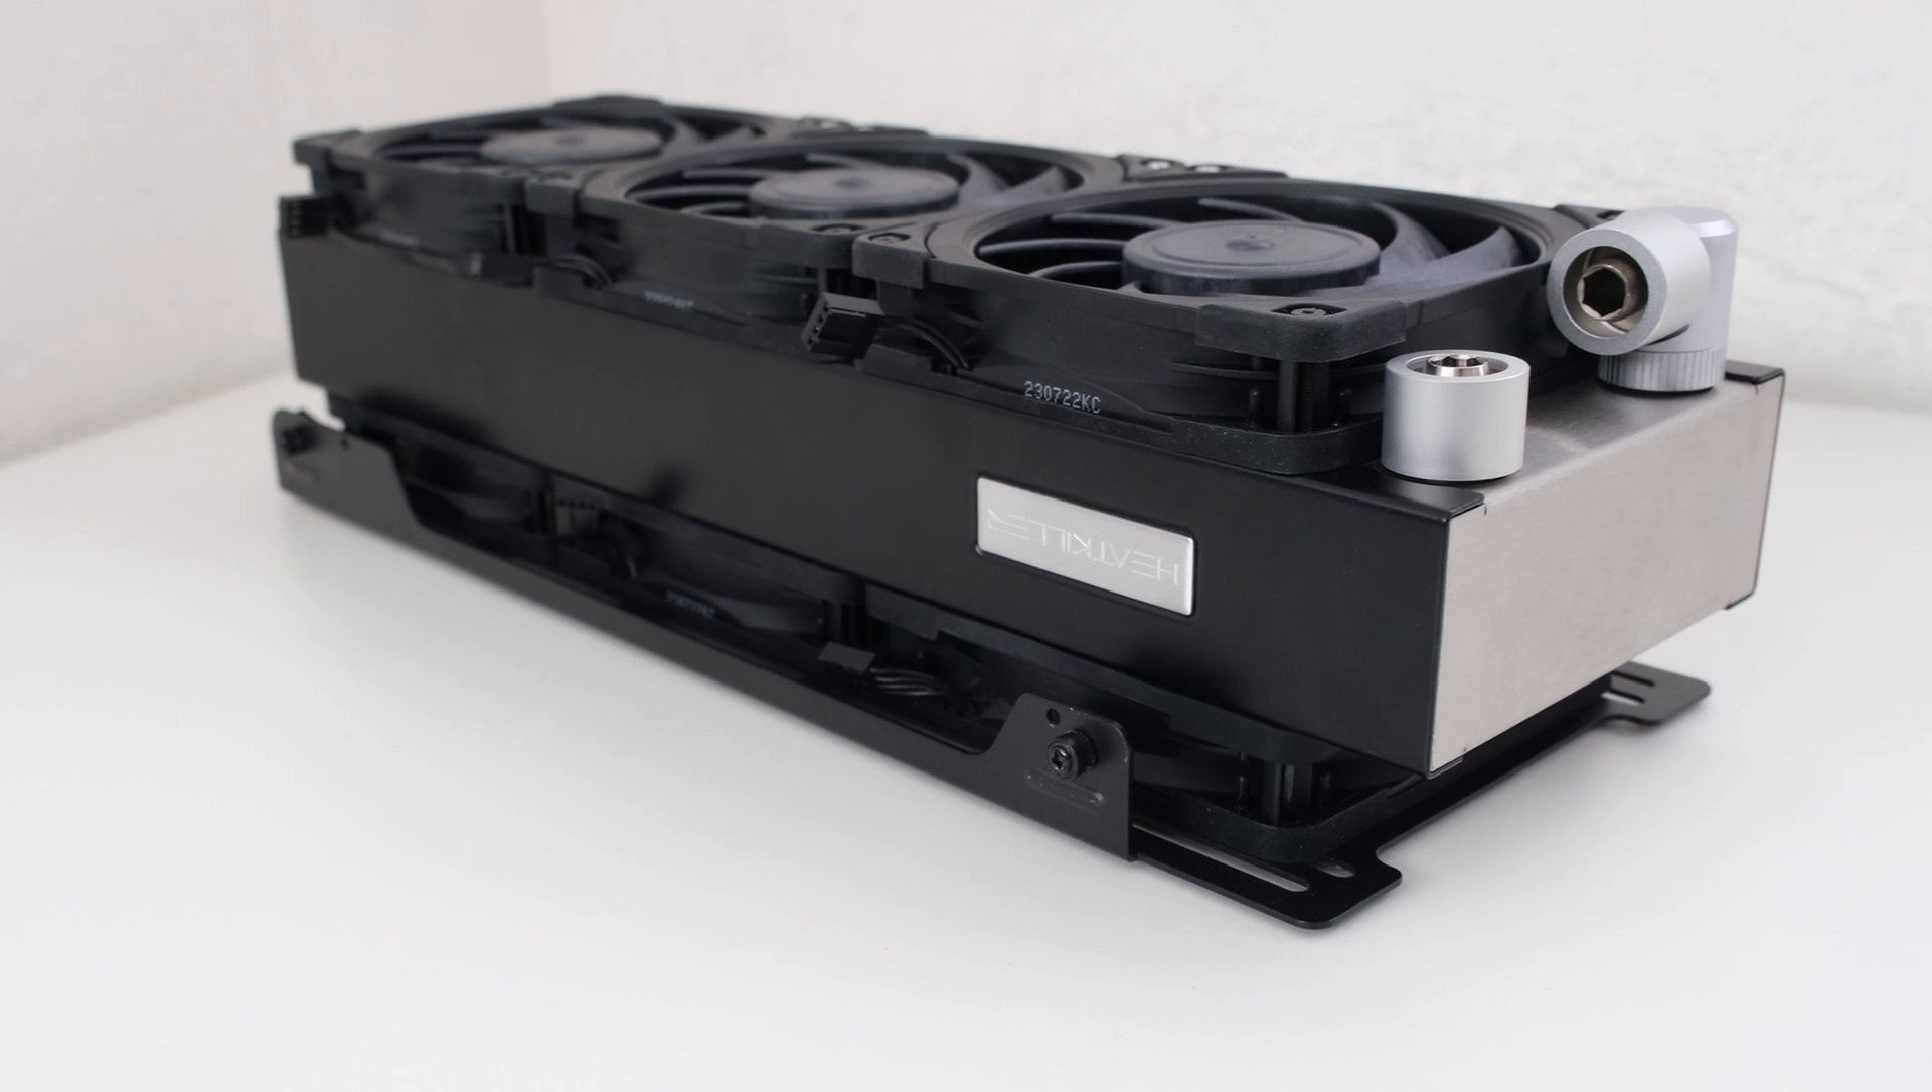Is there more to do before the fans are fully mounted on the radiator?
No.